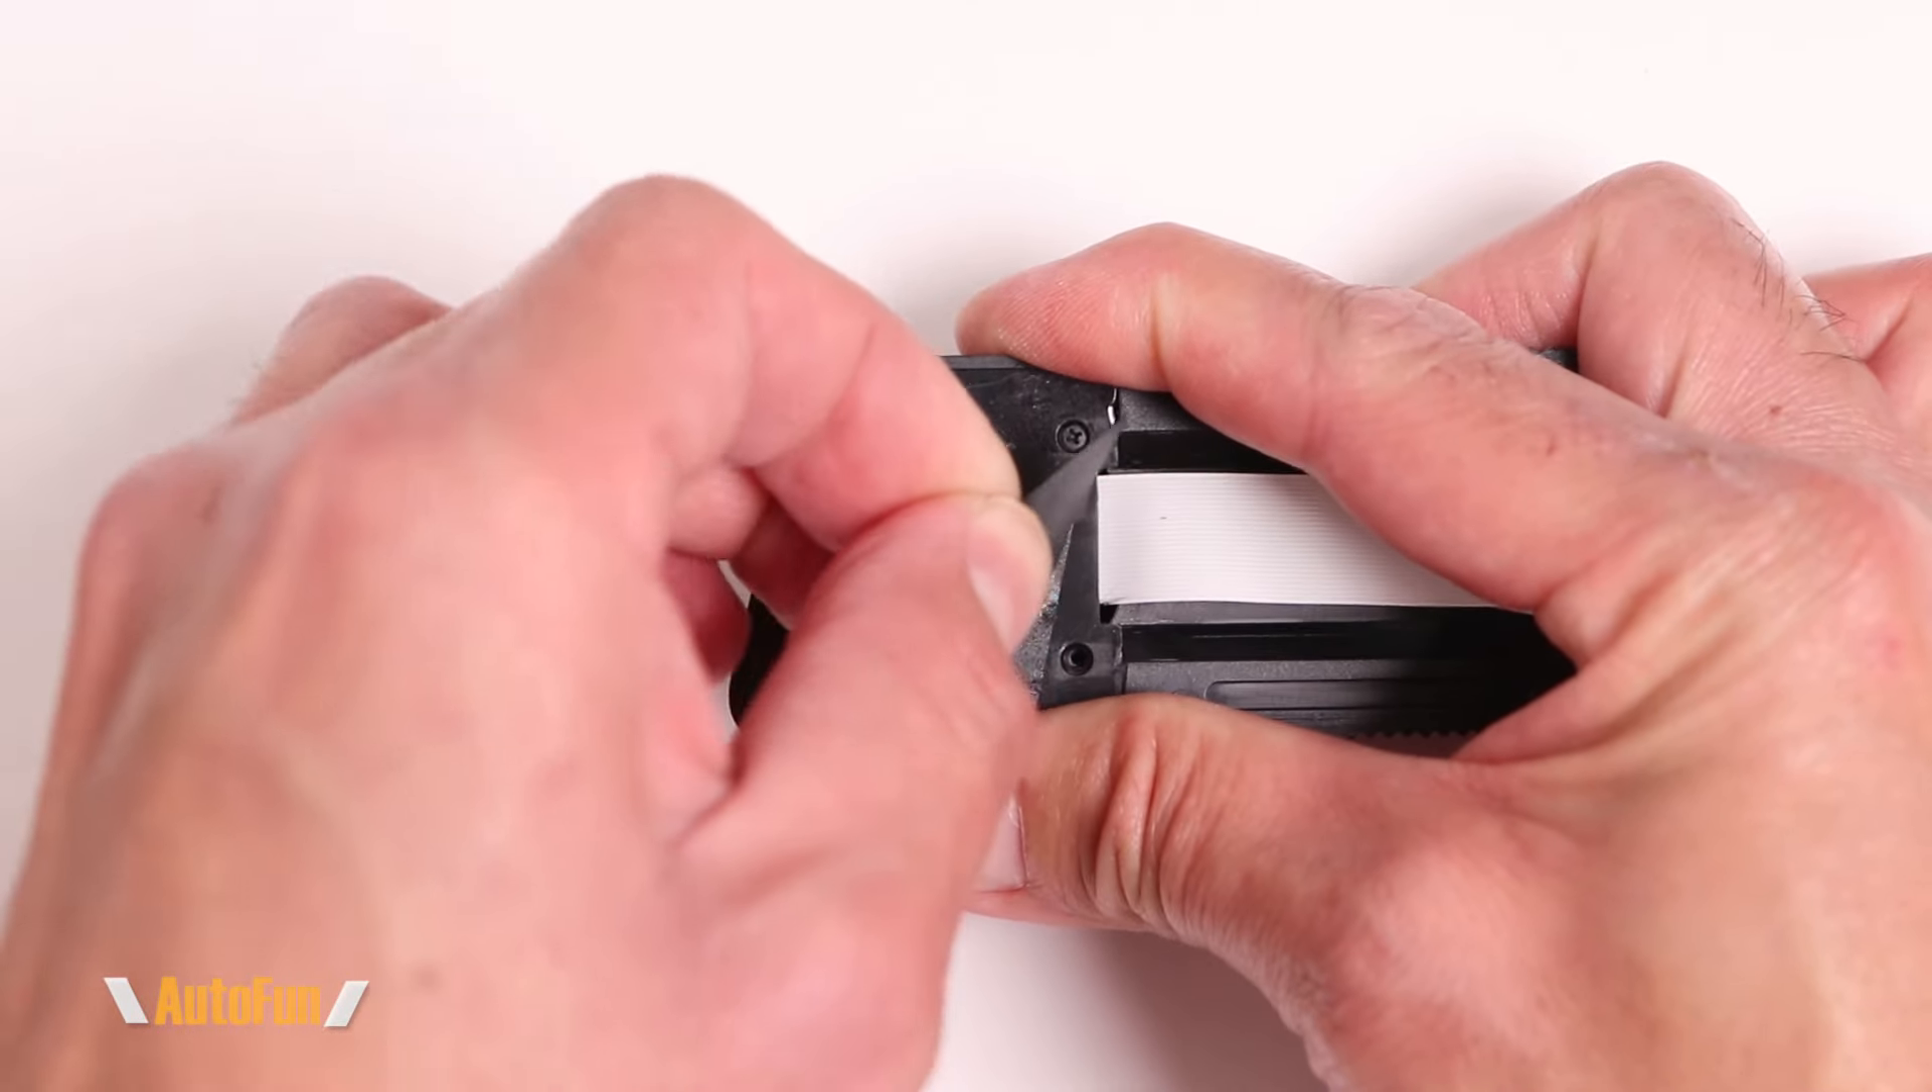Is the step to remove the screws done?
No.